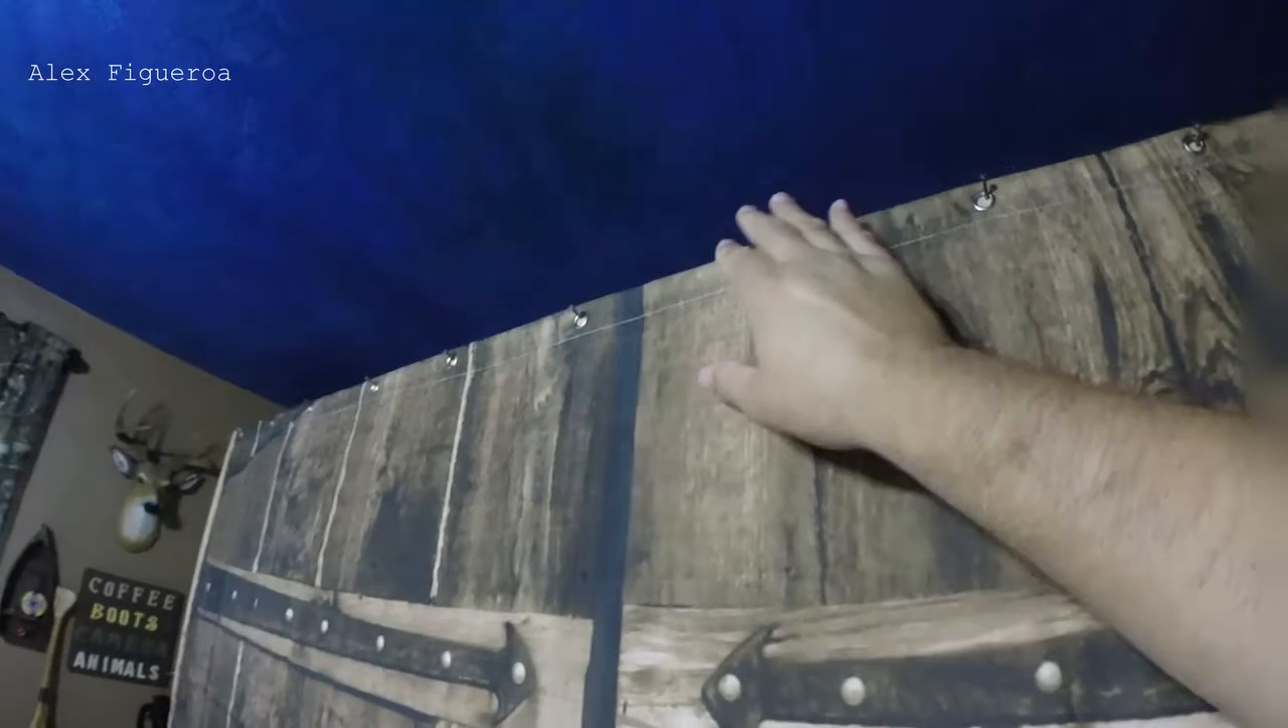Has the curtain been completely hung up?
Yes.